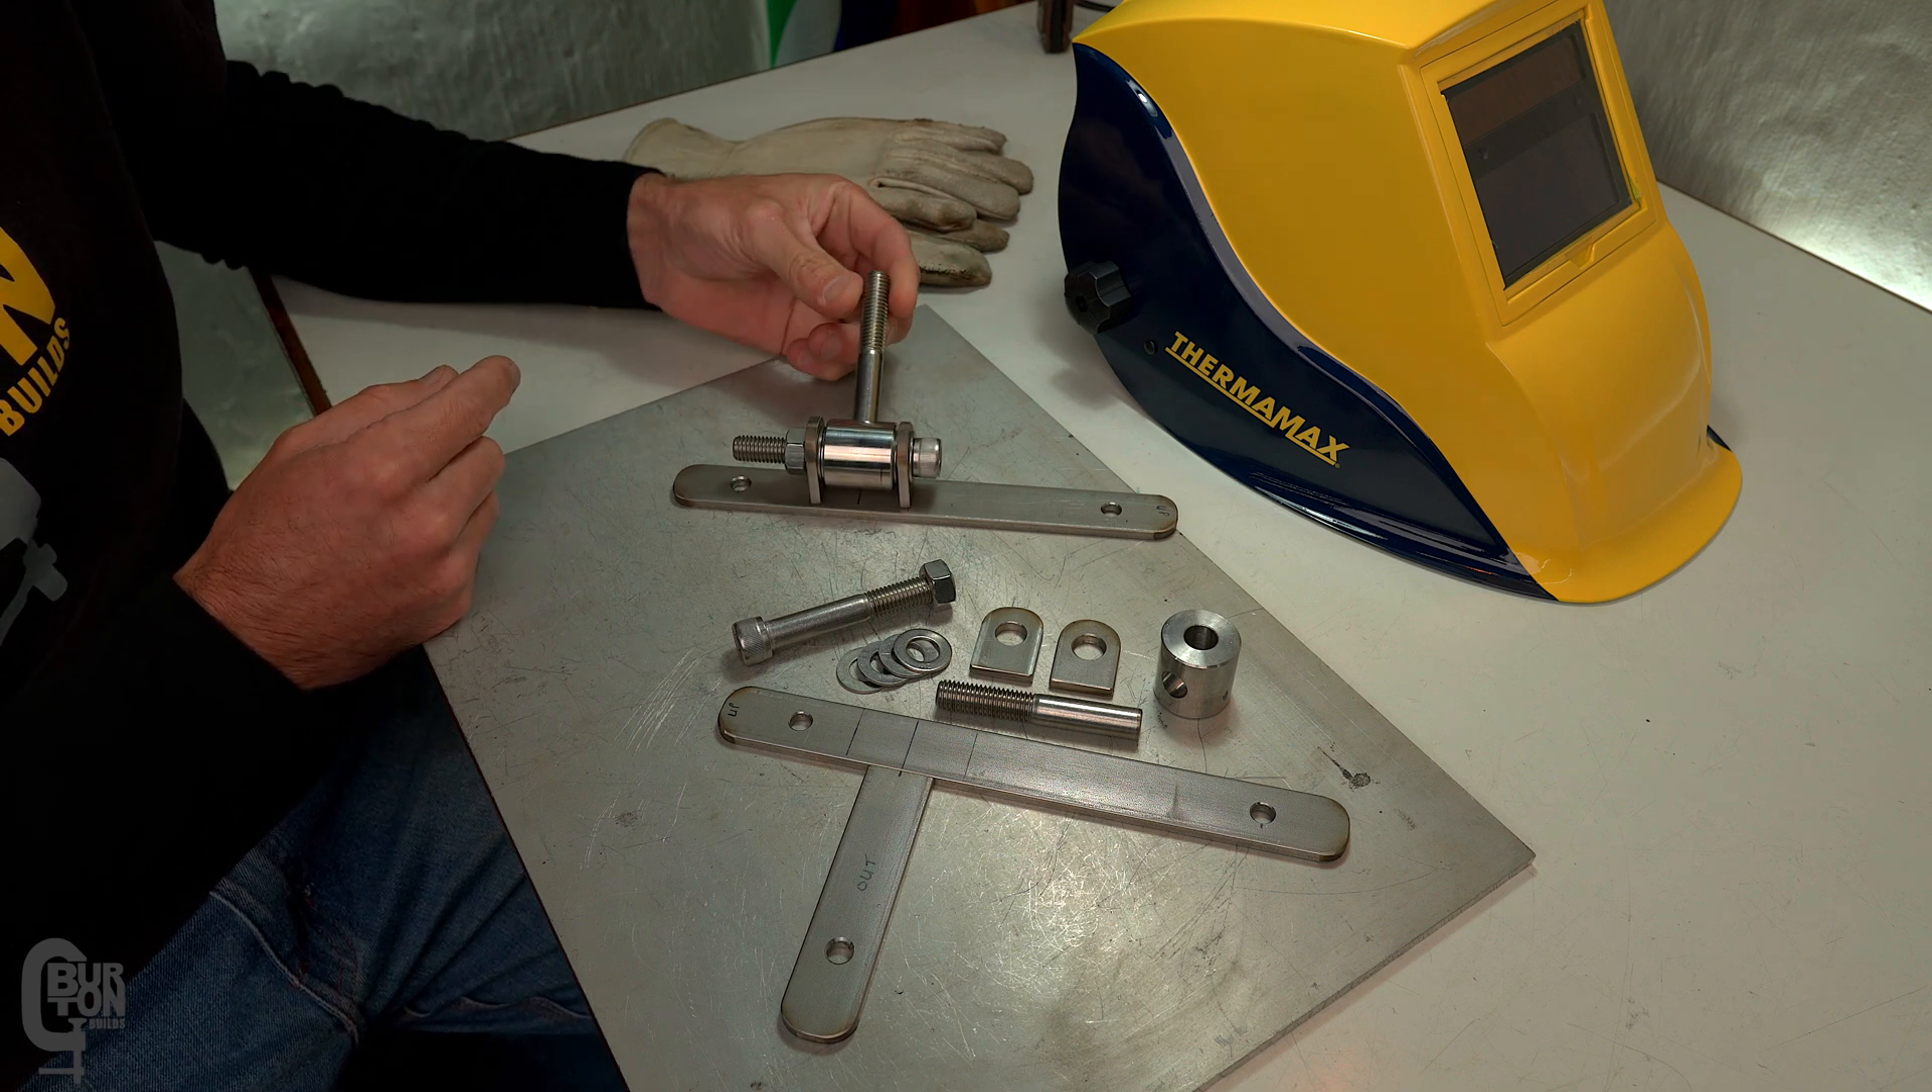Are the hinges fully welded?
No.